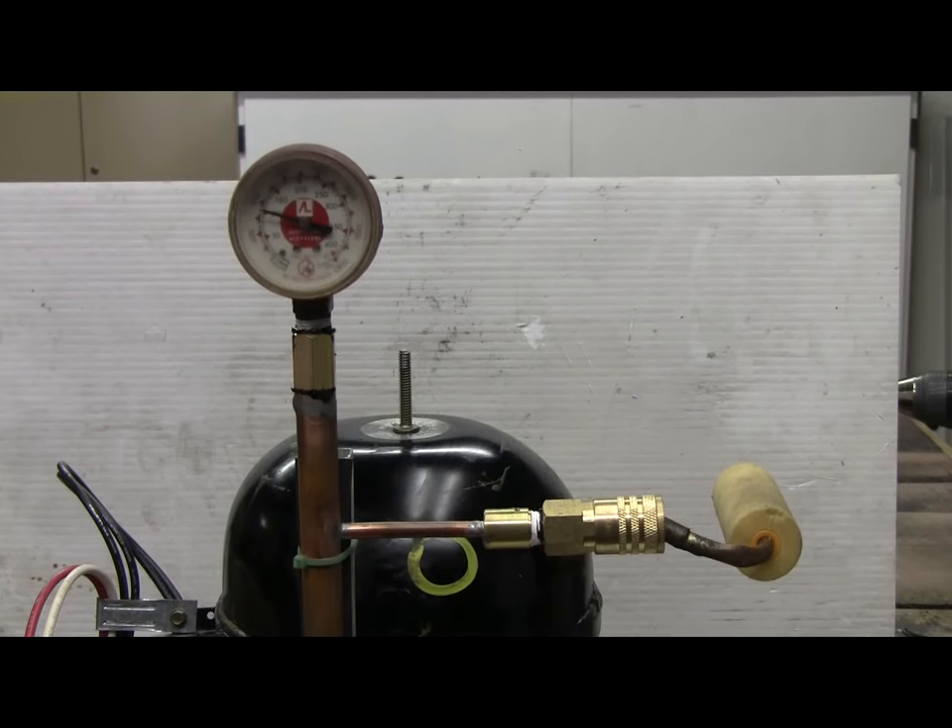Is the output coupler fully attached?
Yes.